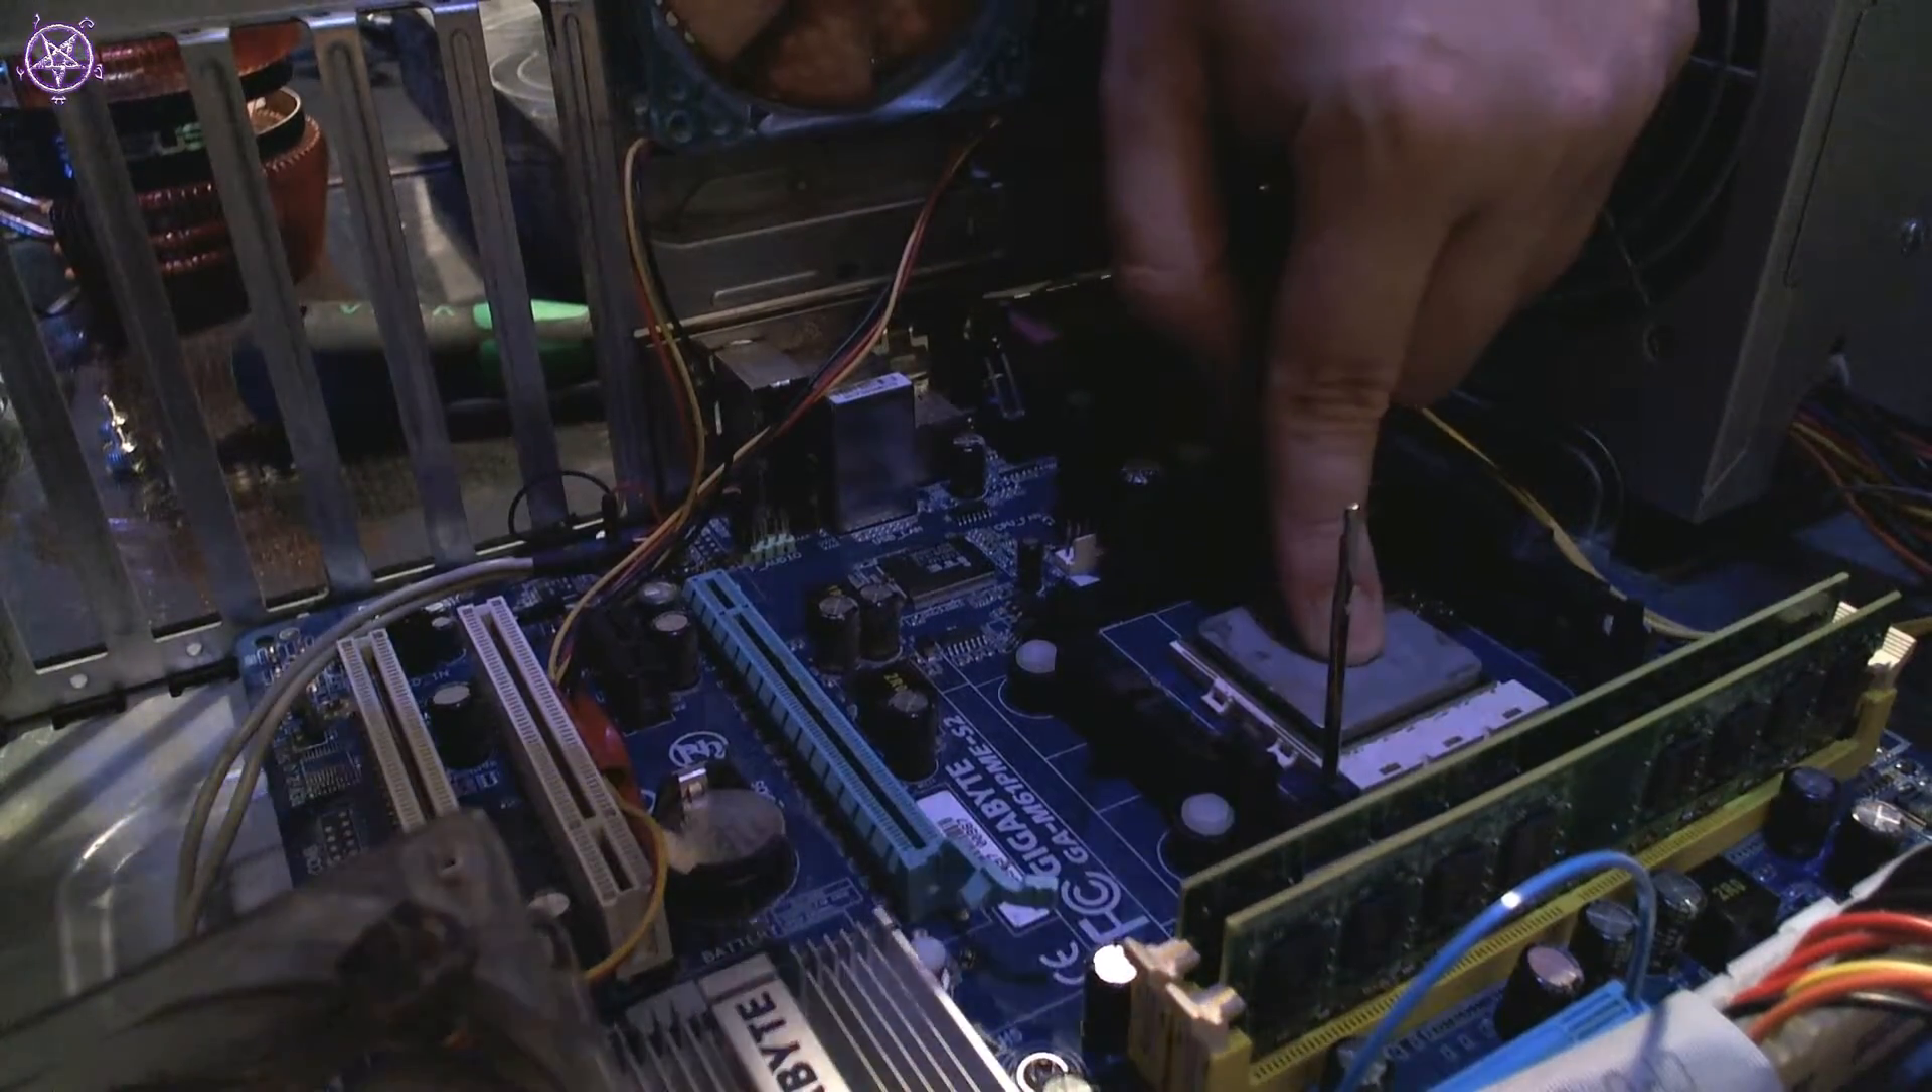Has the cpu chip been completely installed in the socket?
No.